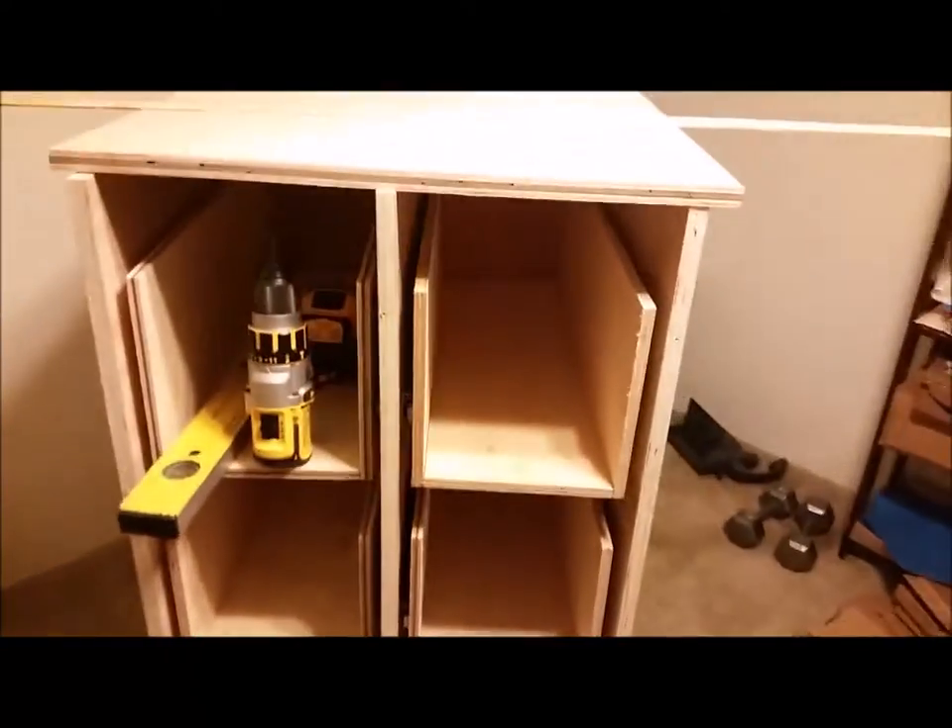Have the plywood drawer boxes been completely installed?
Yes.